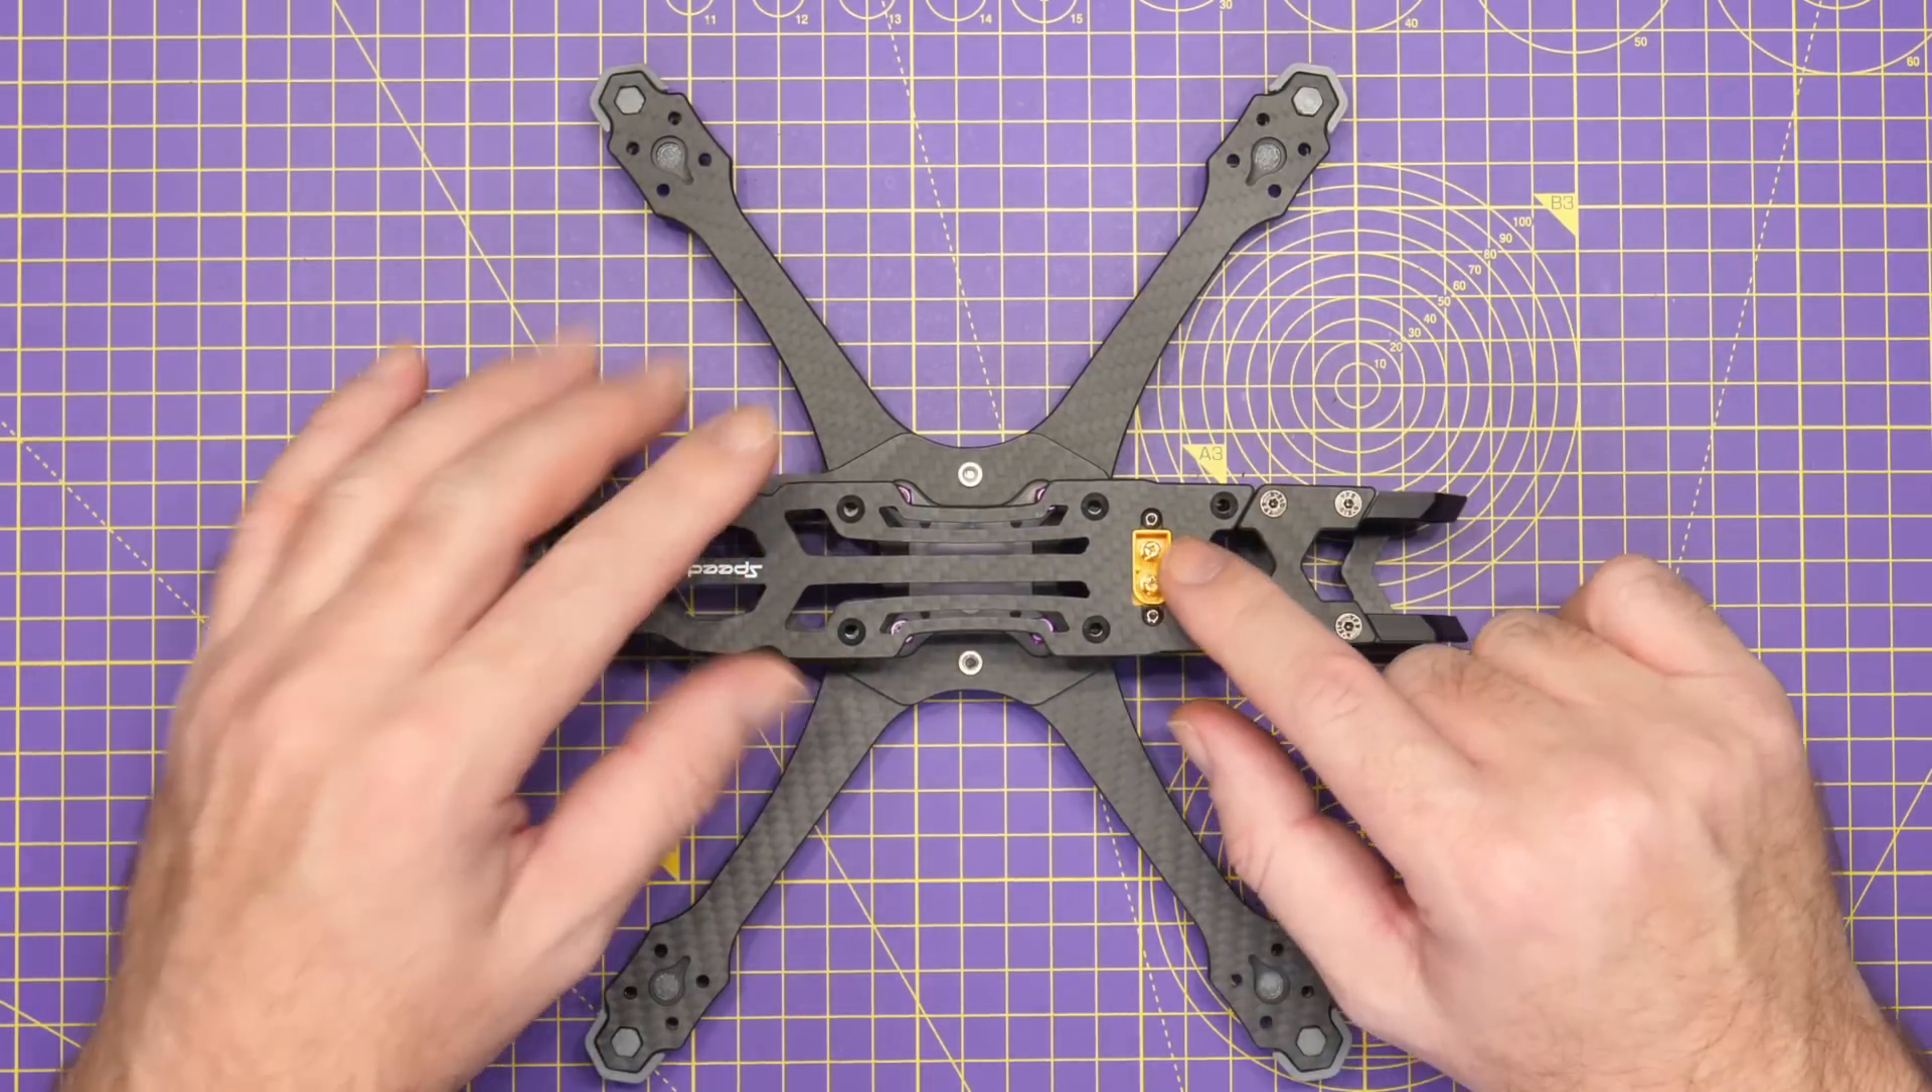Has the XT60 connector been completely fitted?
Yes.